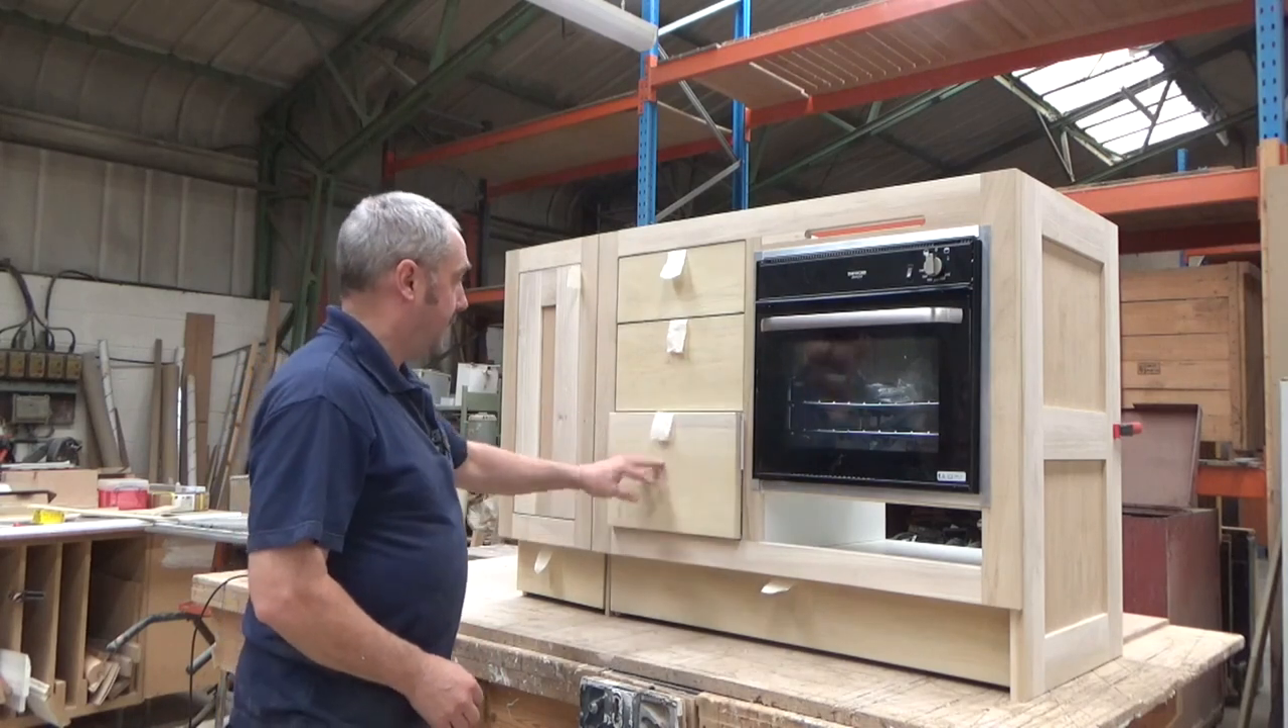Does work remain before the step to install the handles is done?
Yes.